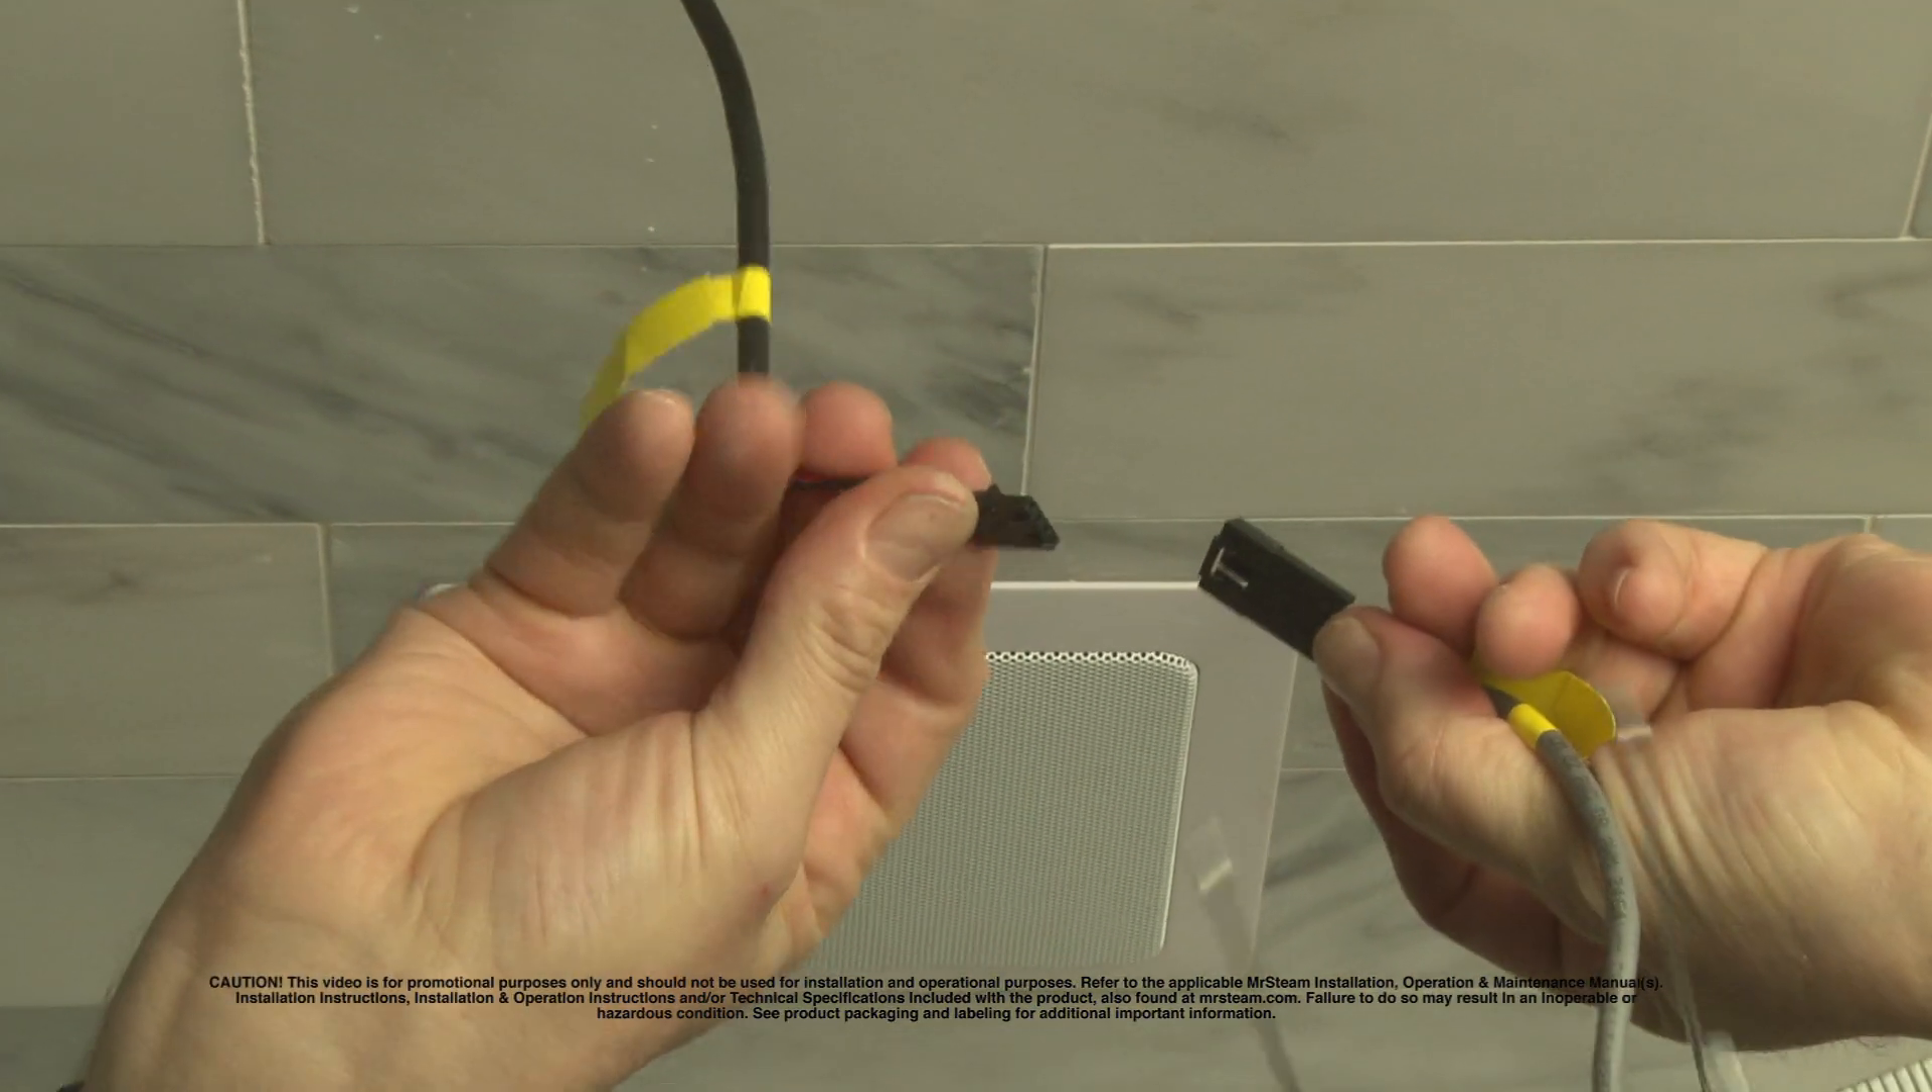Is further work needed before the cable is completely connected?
Yes.